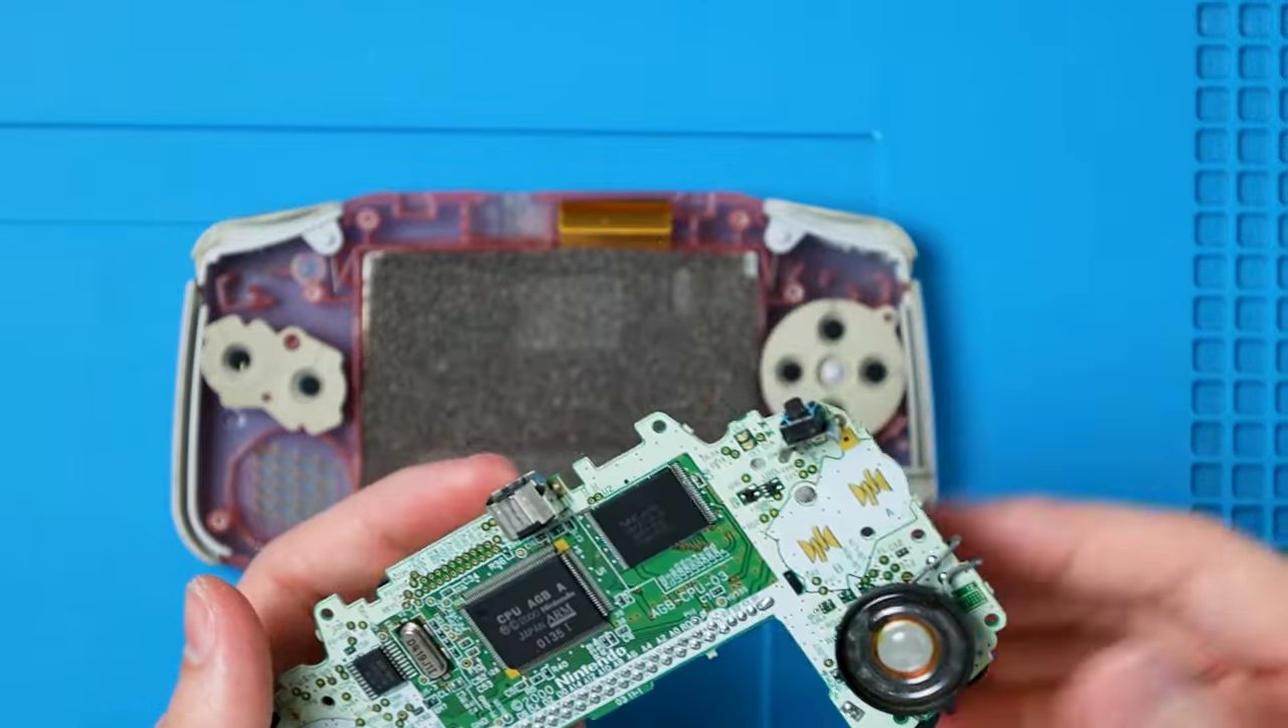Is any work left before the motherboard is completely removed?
No.